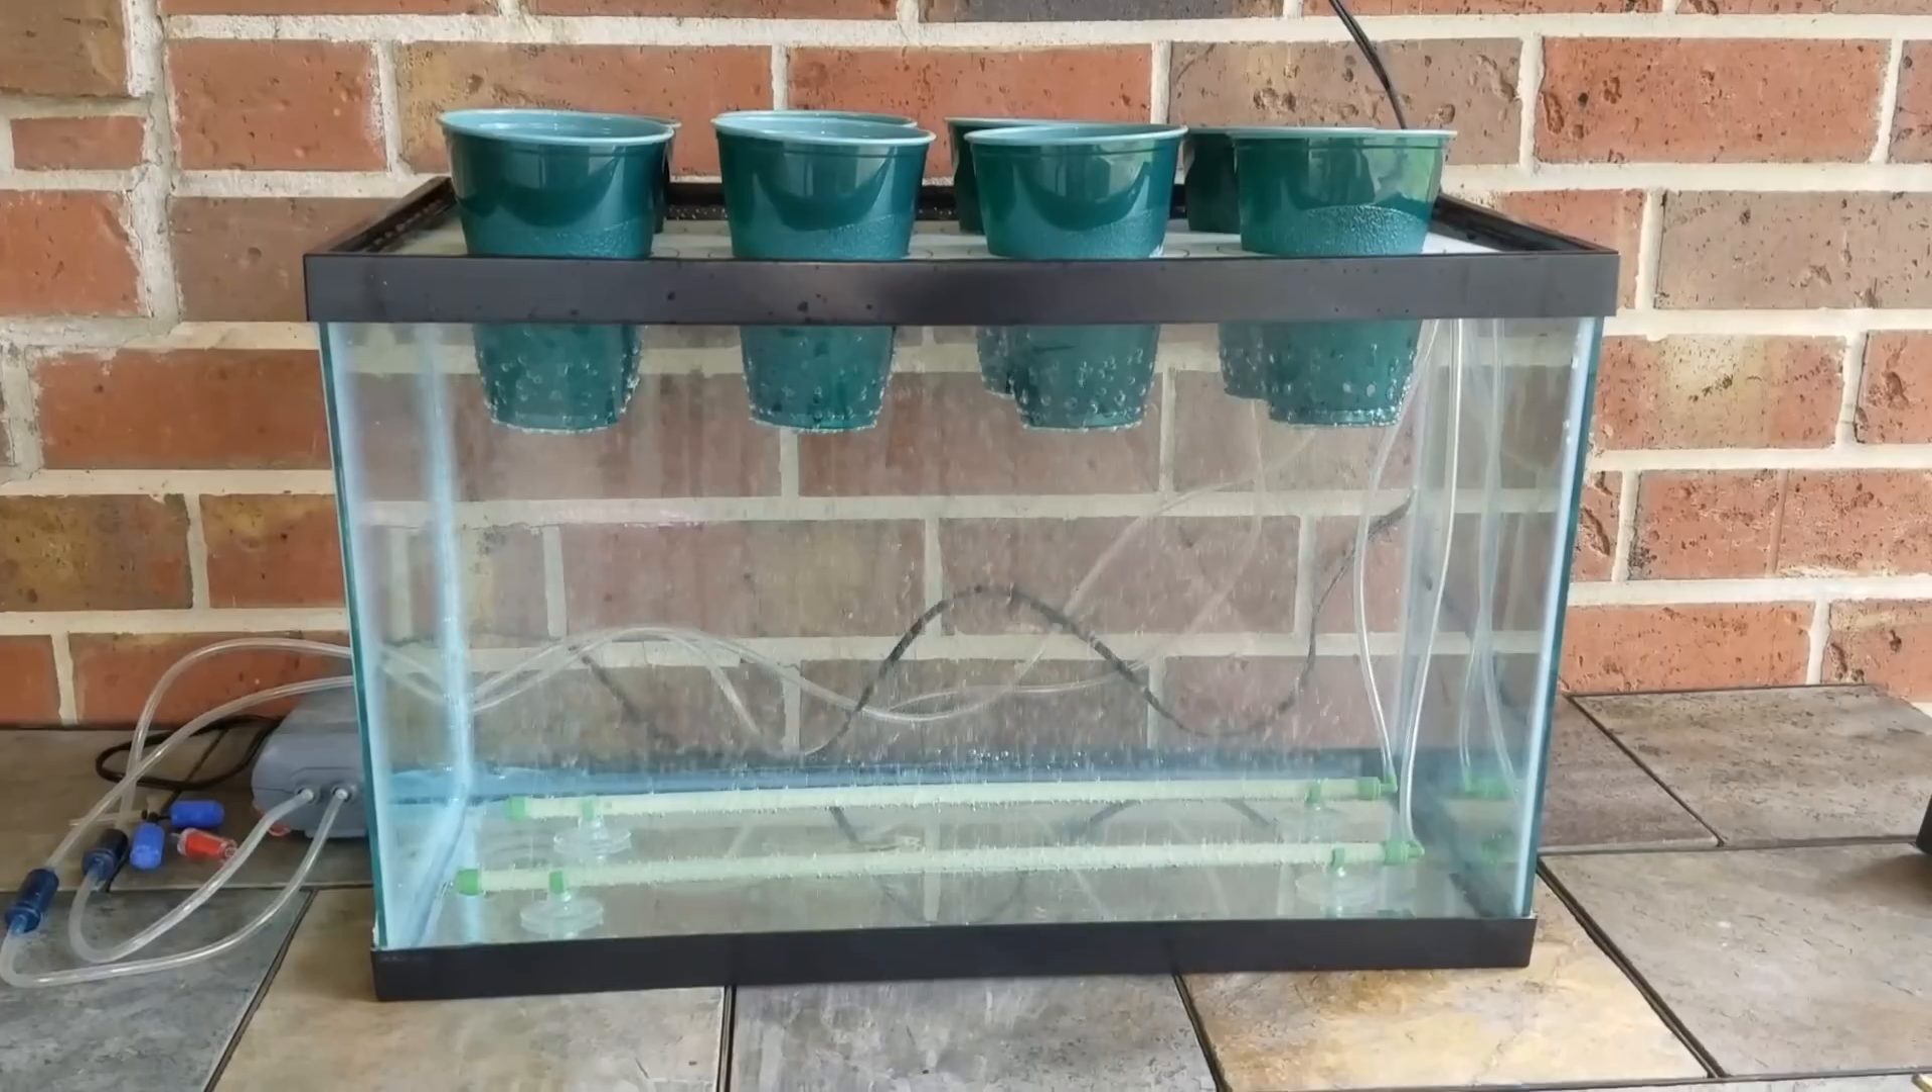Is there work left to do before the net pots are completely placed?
No.